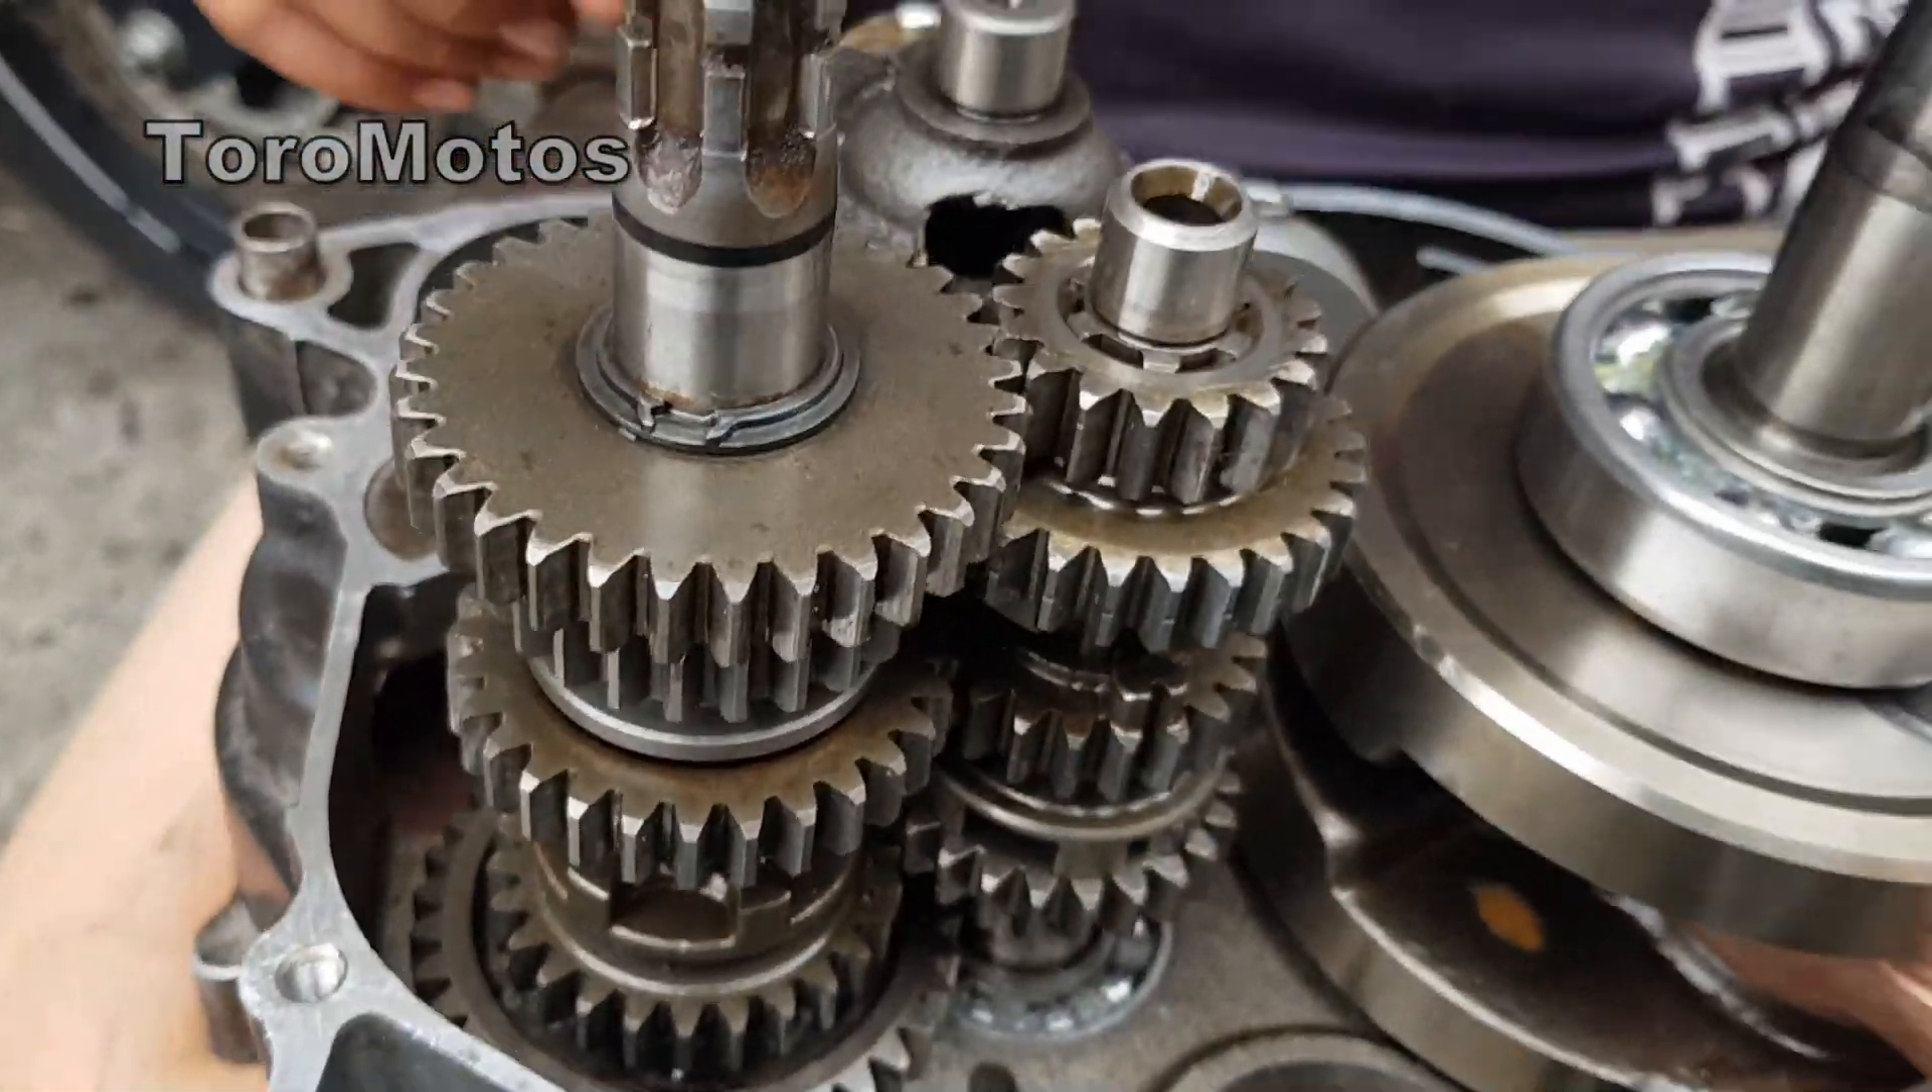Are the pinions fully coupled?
Yes.